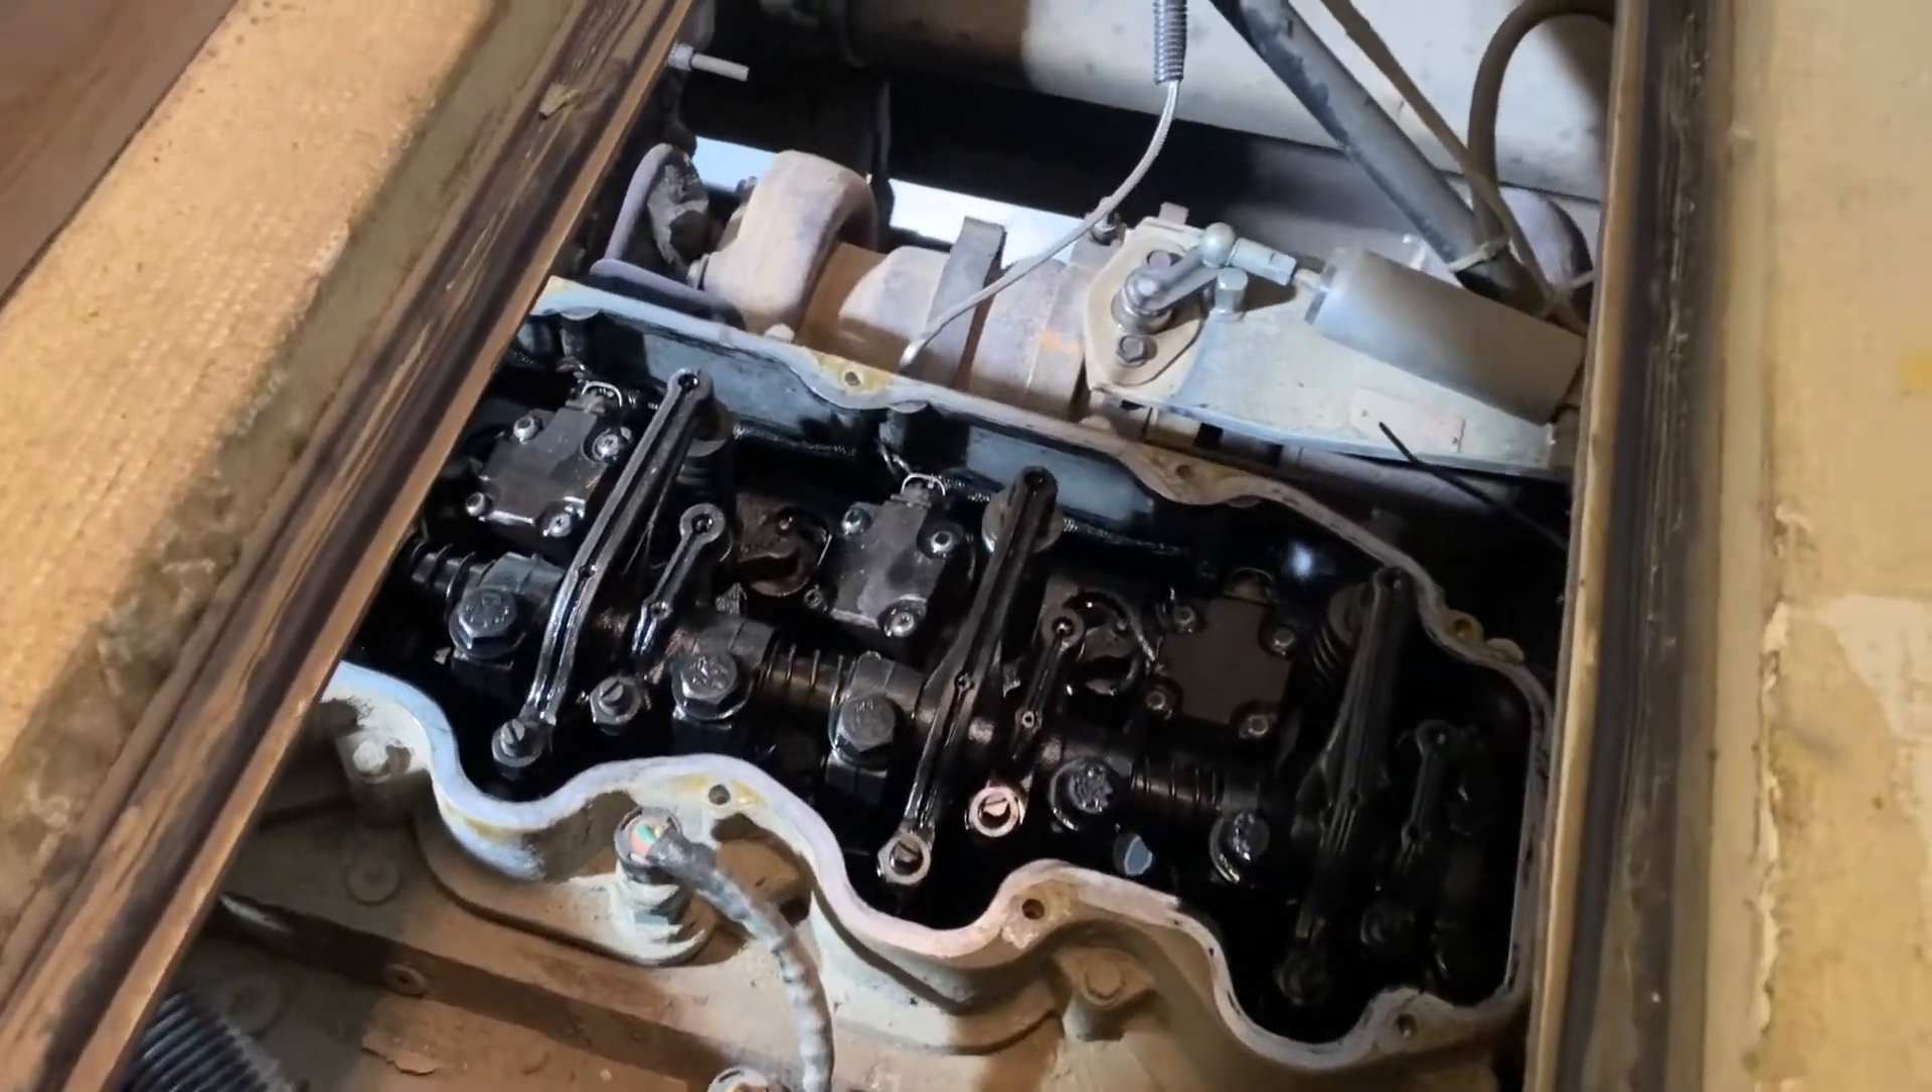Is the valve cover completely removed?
Yes.